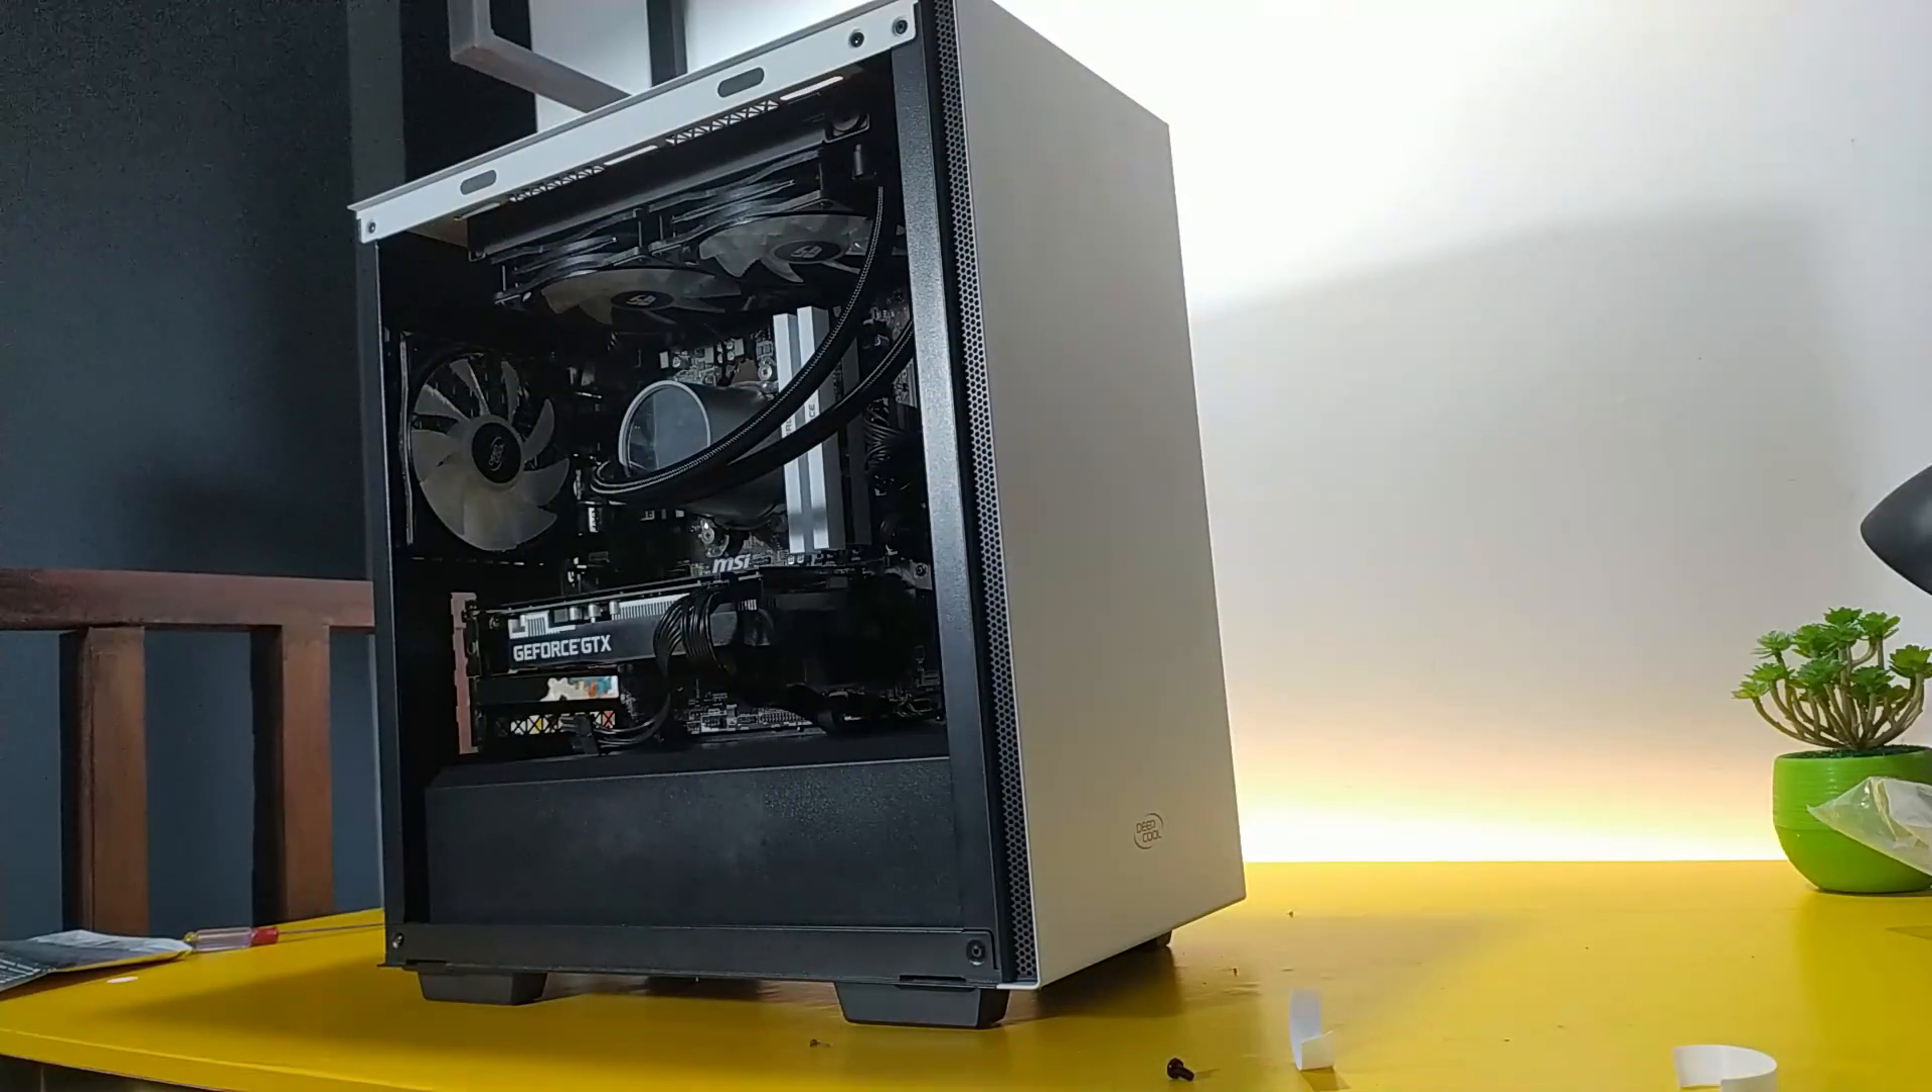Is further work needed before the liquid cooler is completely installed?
No.